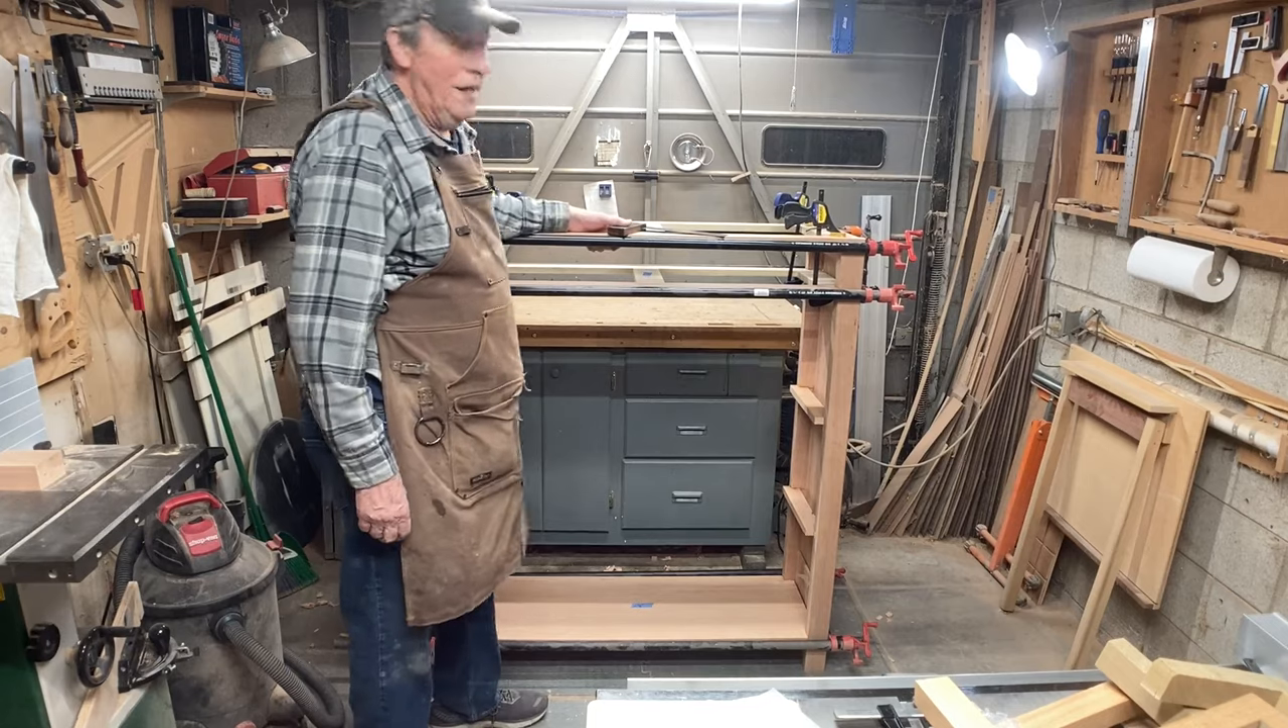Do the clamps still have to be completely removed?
Yes.